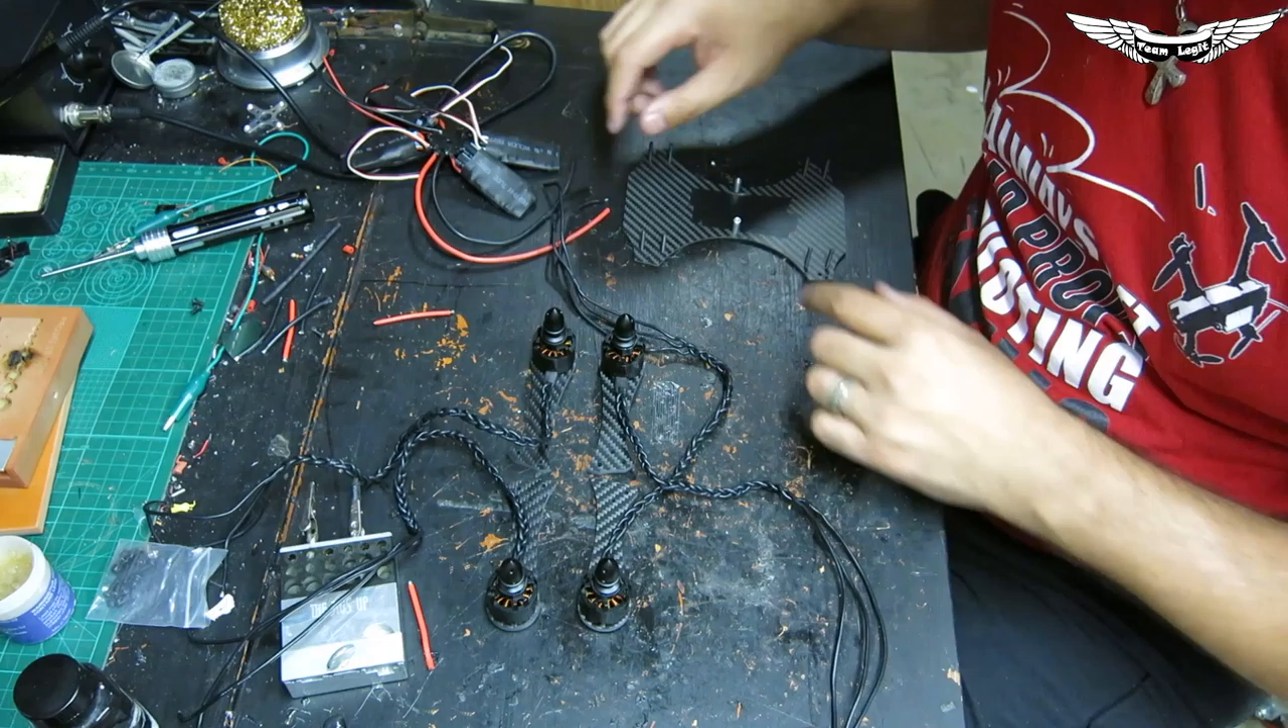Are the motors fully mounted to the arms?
Yes.